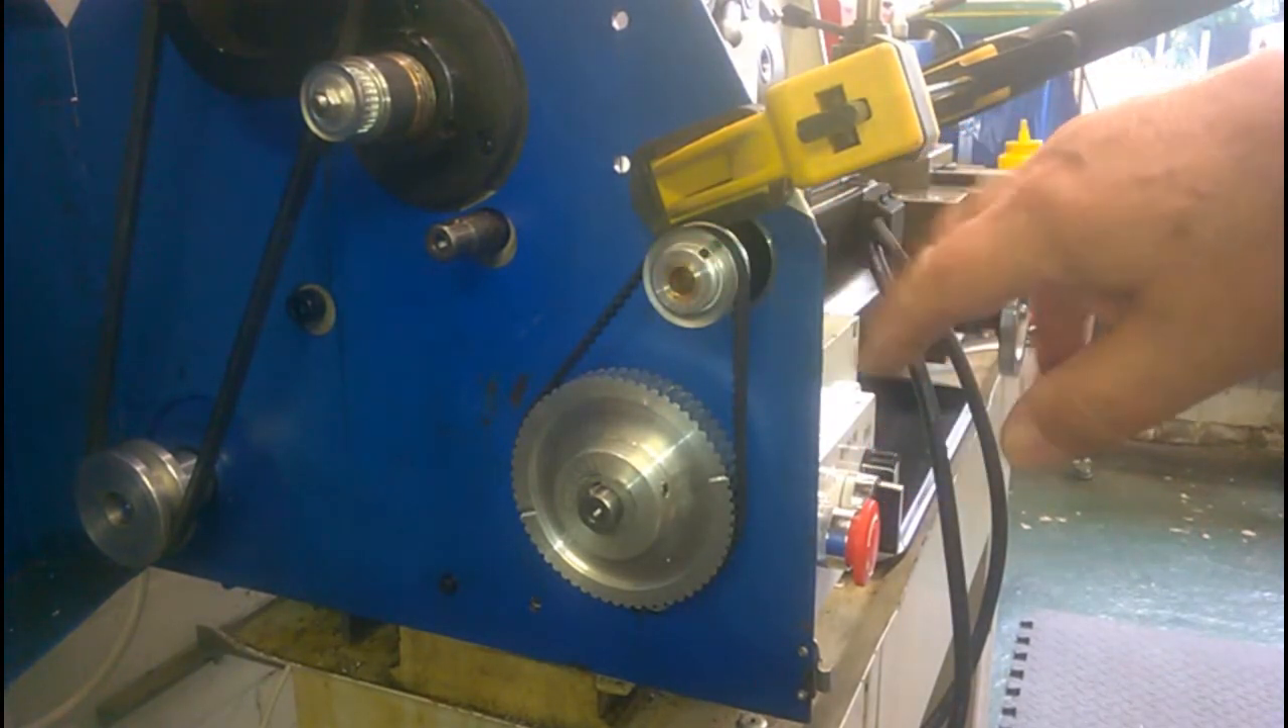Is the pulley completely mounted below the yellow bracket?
Yes.